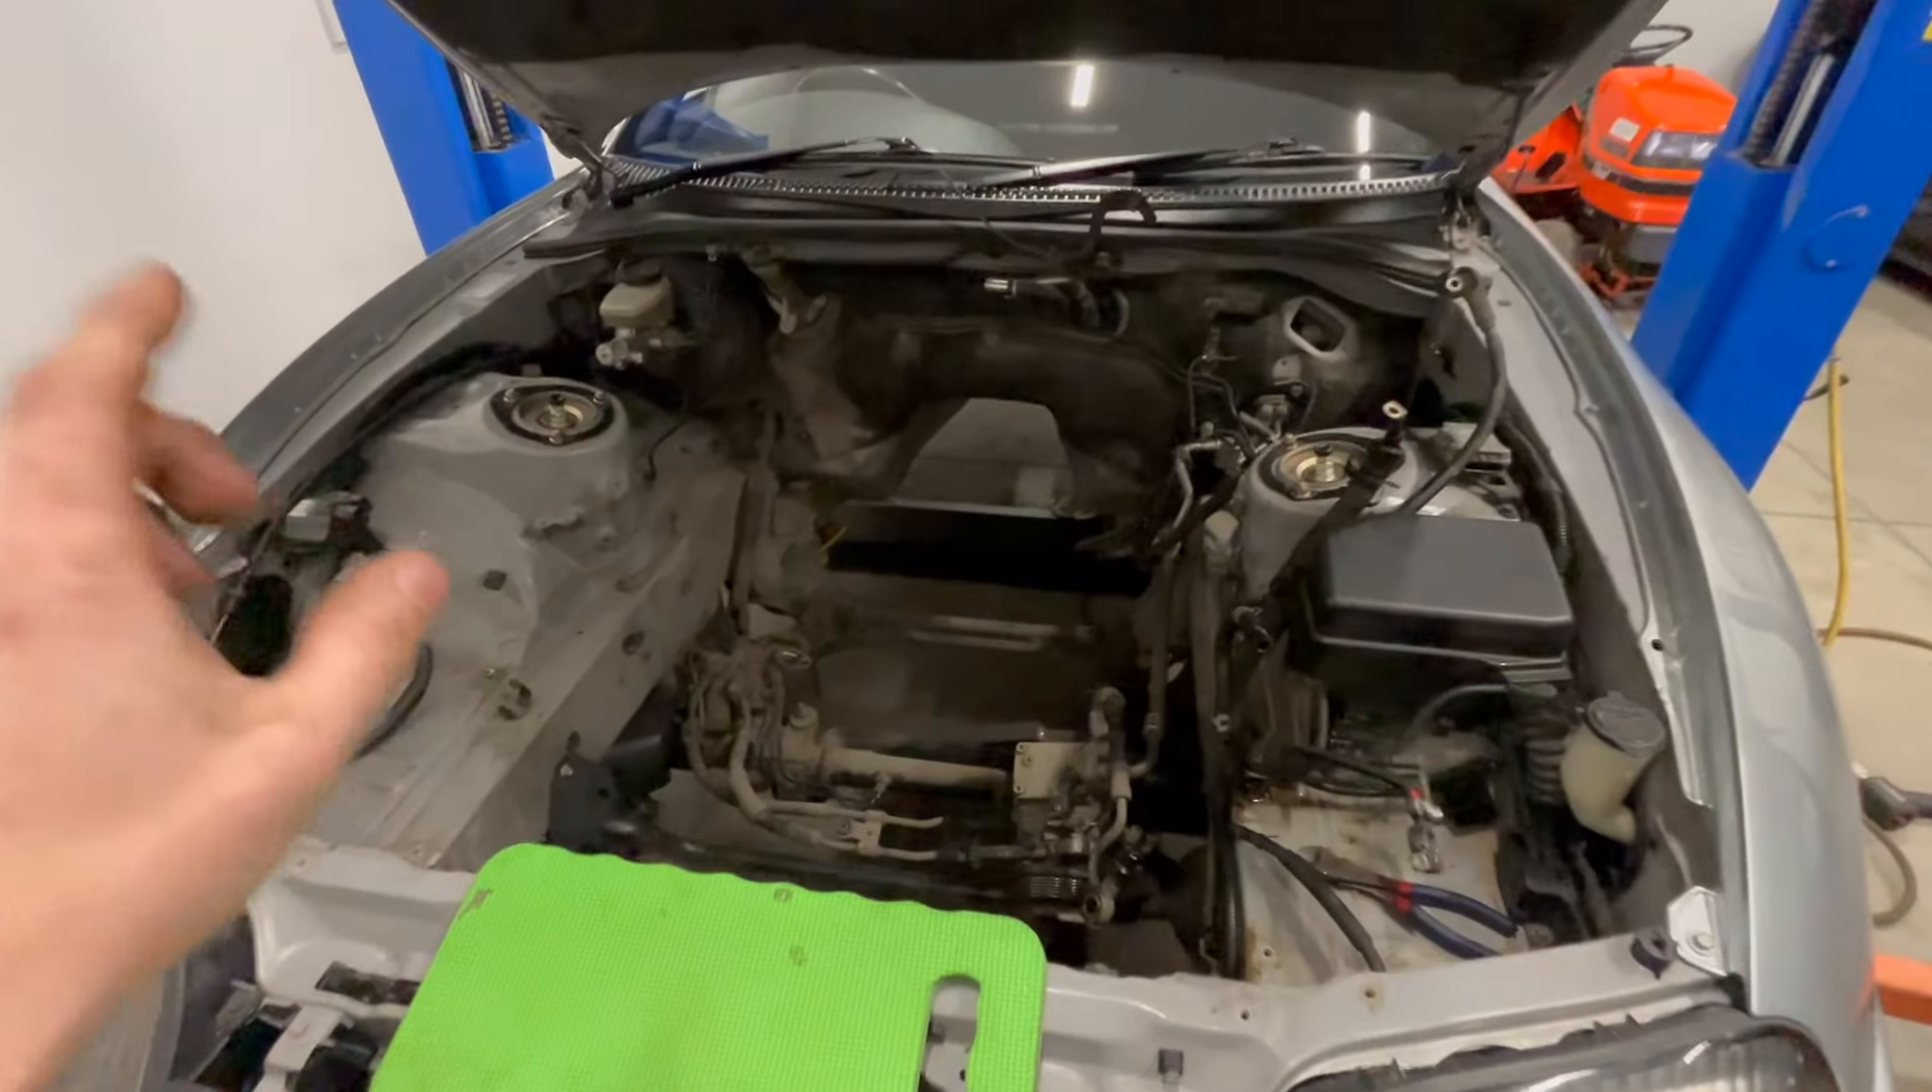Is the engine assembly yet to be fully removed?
No.